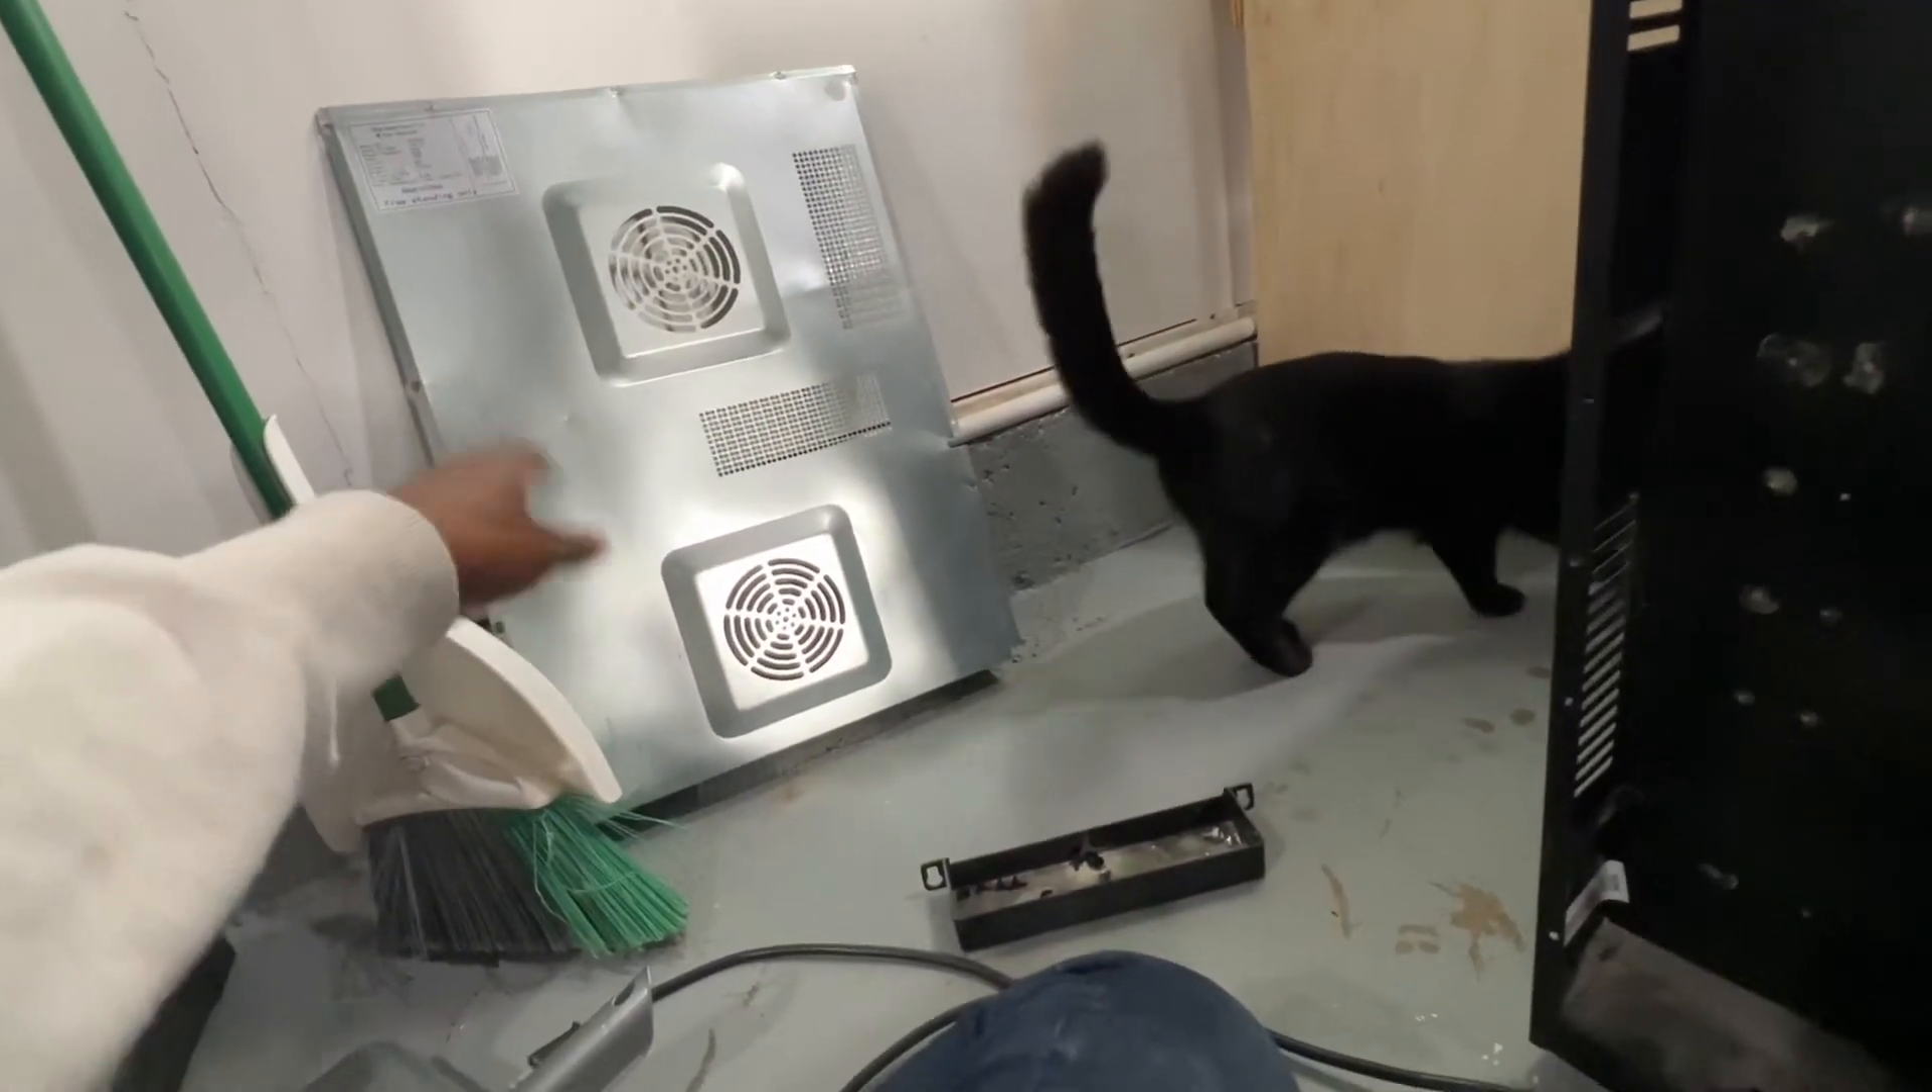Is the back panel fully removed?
Yes.